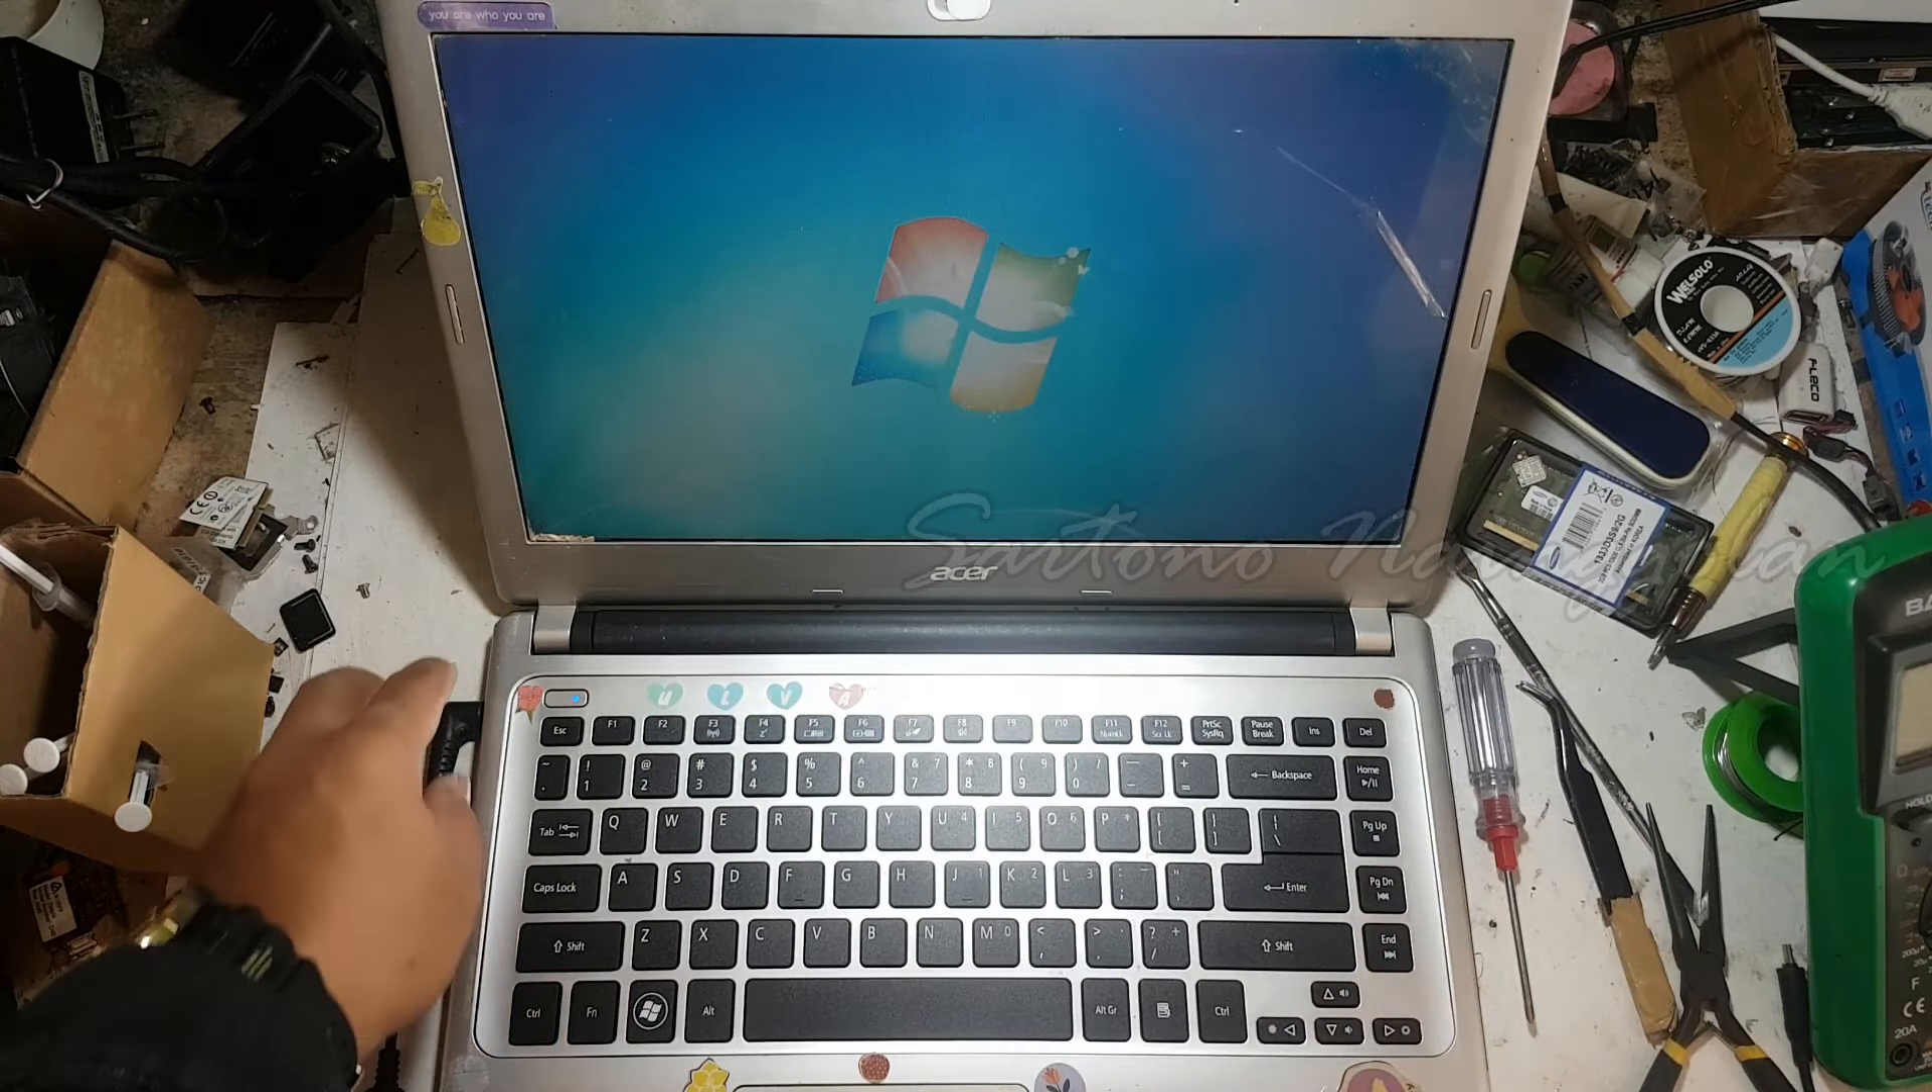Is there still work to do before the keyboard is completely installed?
No.